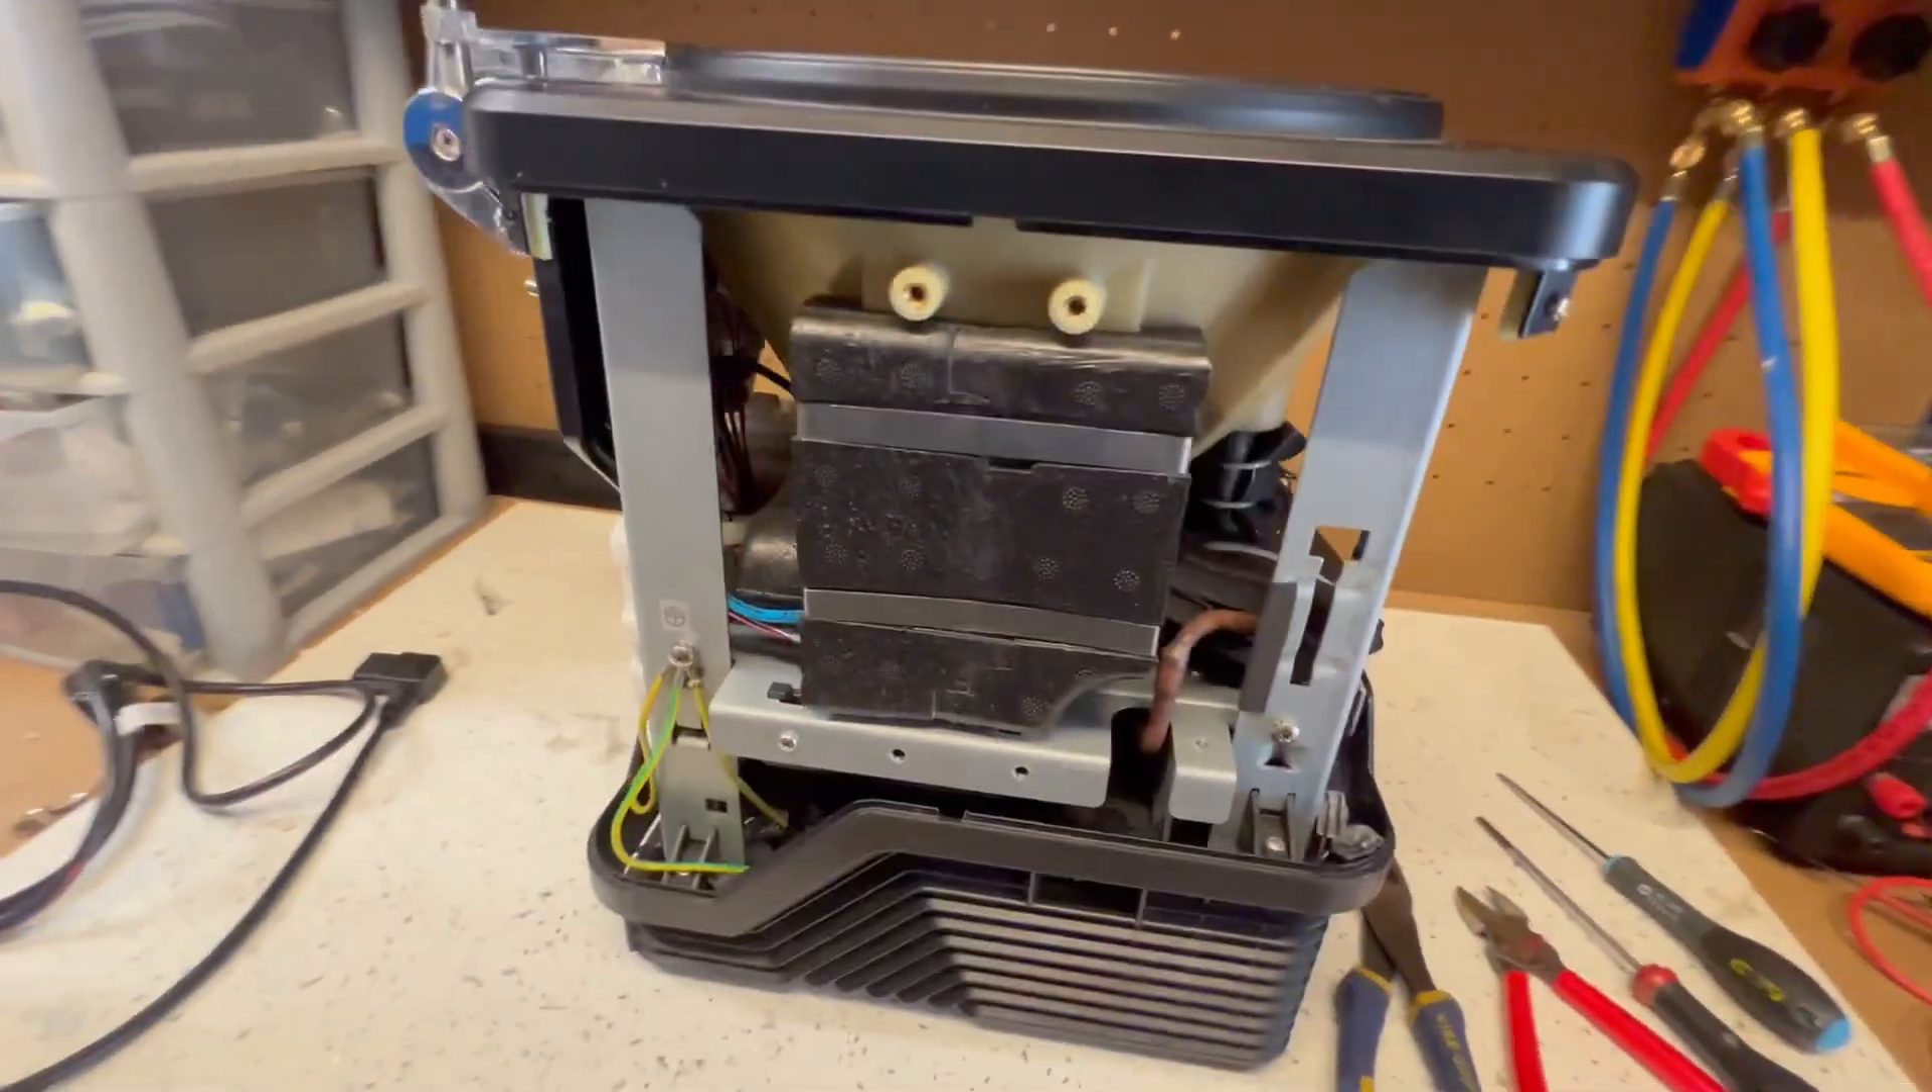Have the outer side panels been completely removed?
Yes.